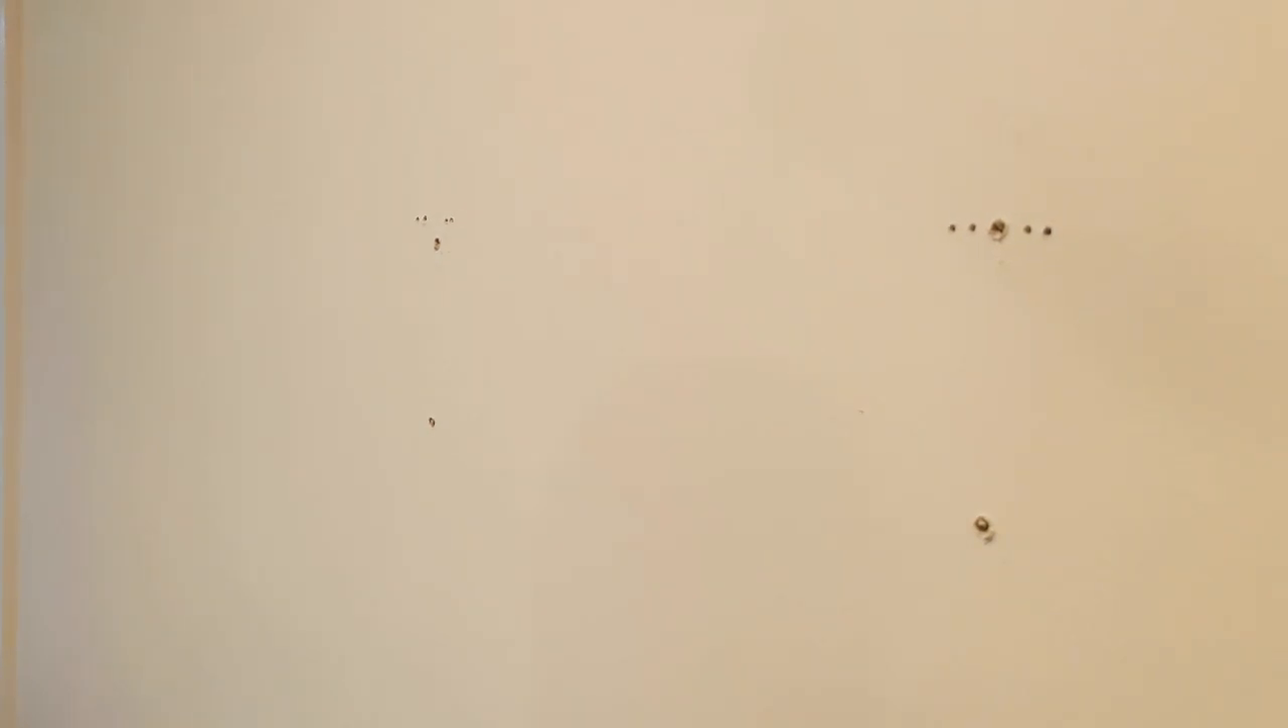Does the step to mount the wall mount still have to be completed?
Yes.